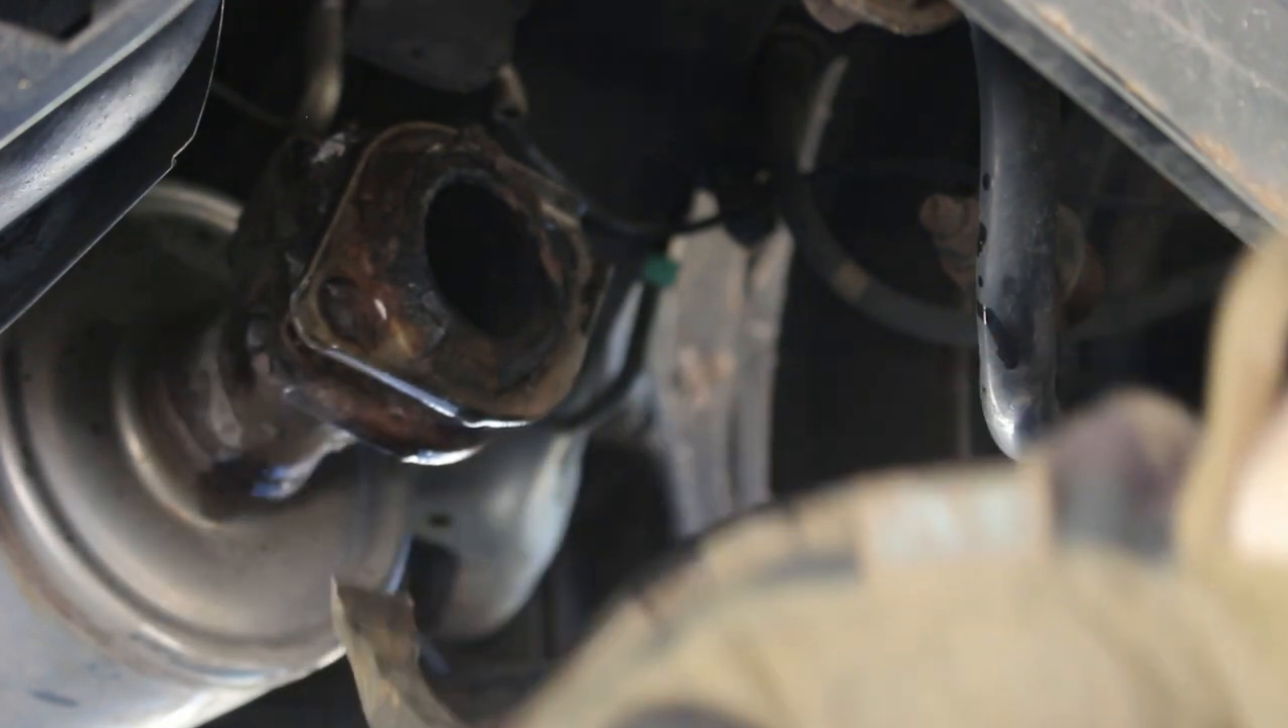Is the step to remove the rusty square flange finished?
No.